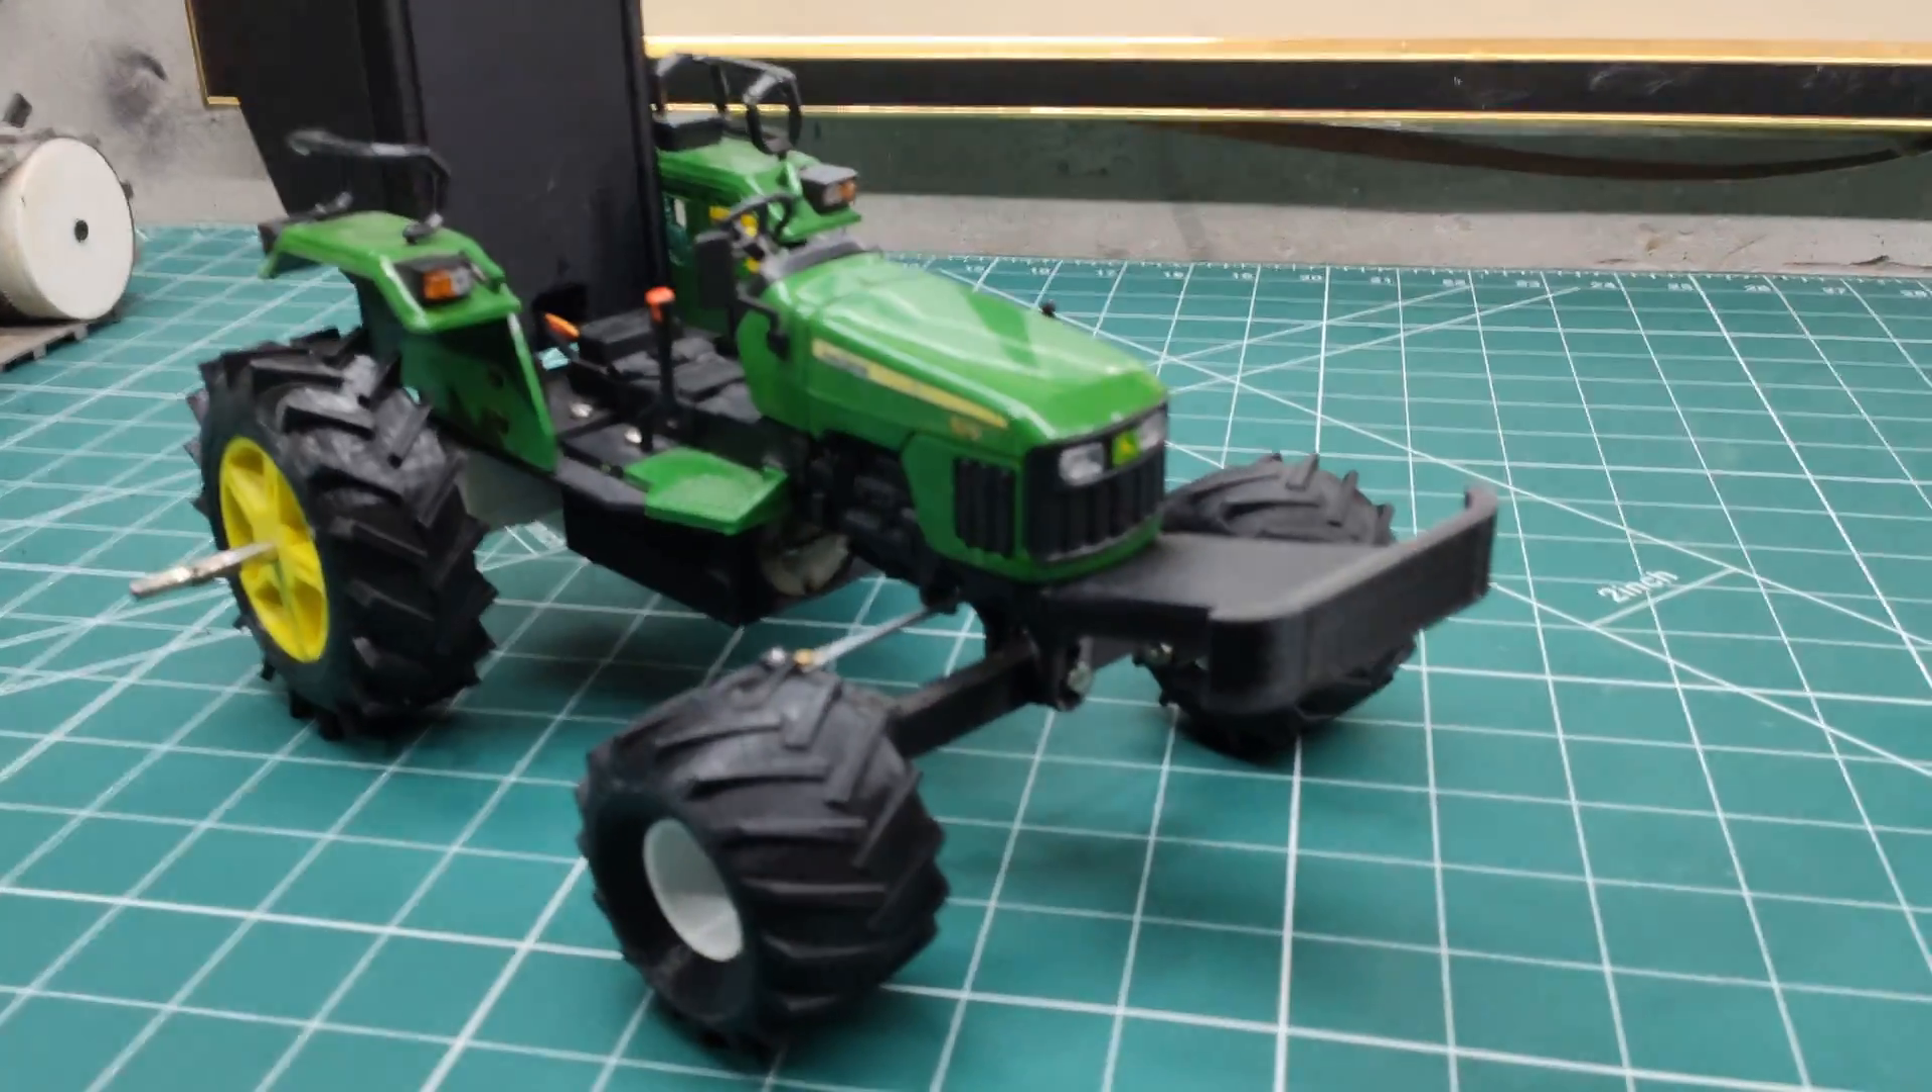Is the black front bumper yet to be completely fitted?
No.